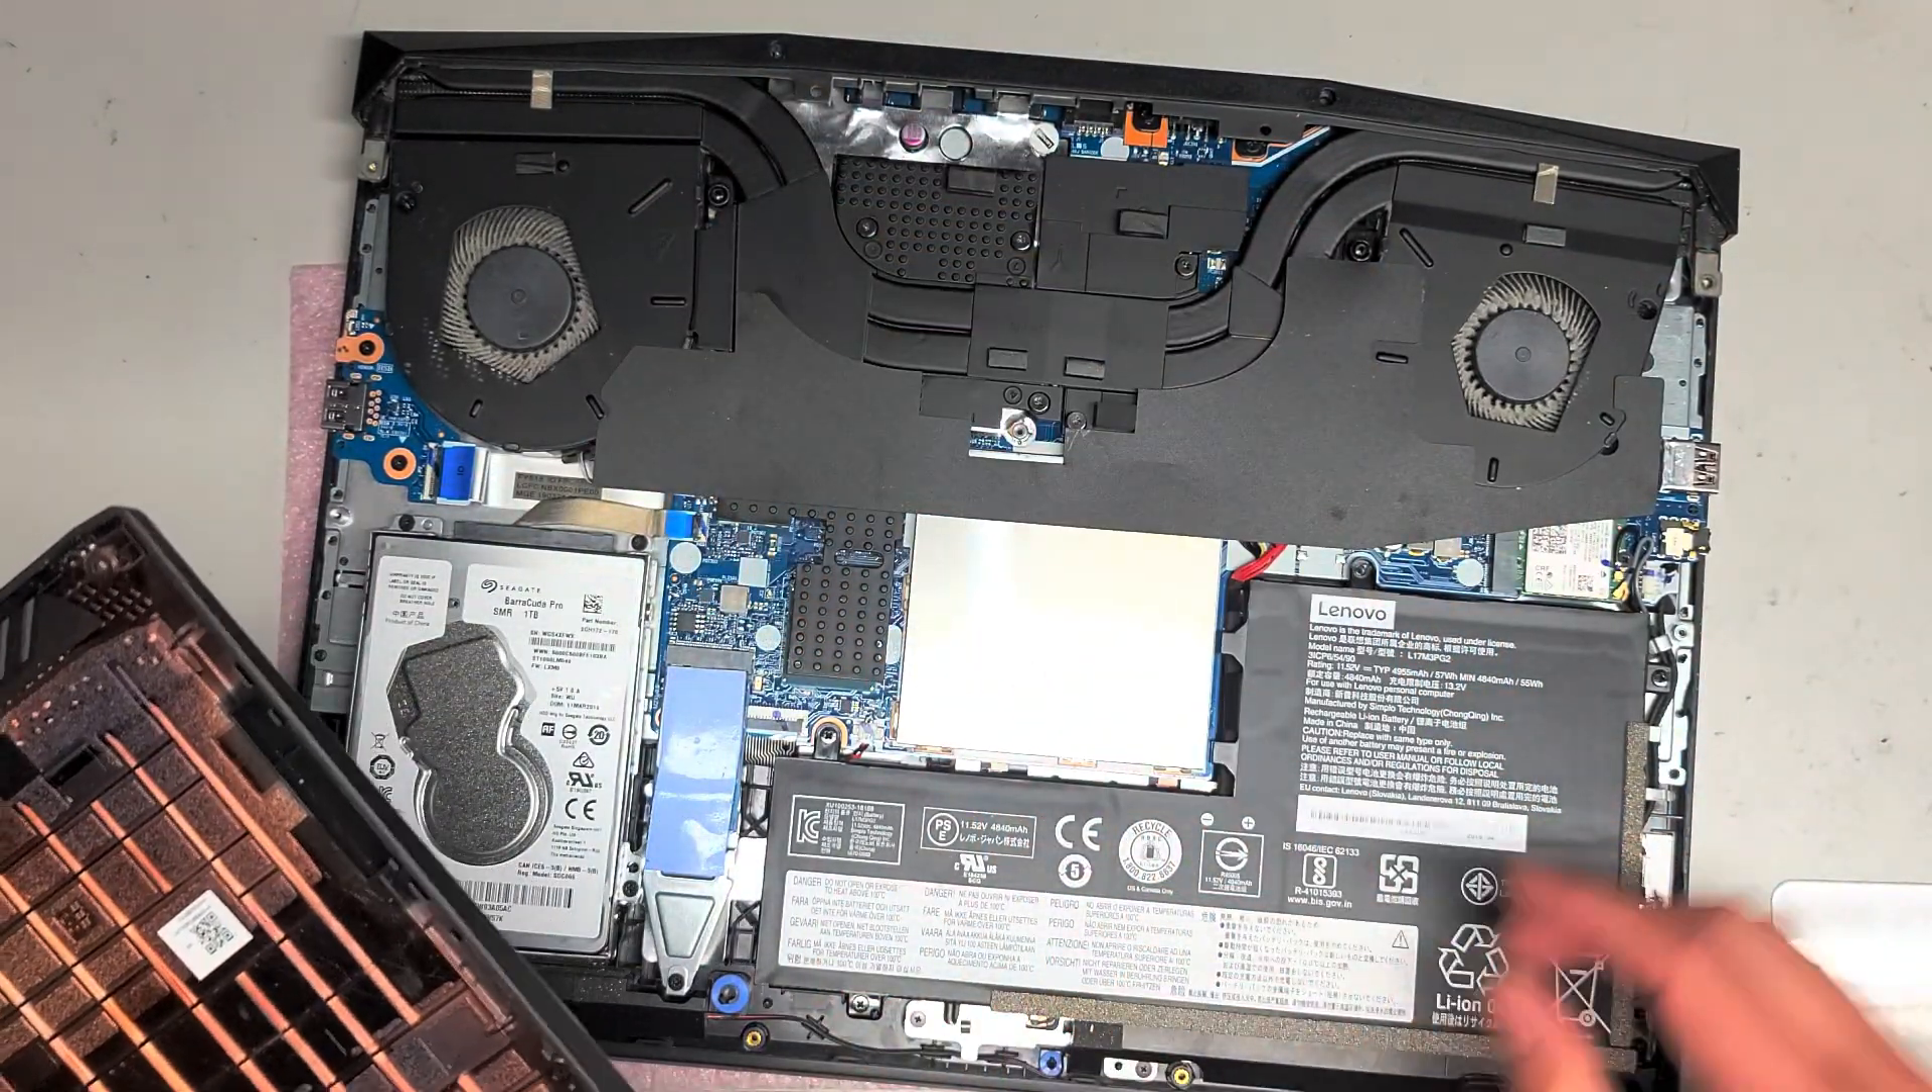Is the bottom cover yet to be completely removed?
No.